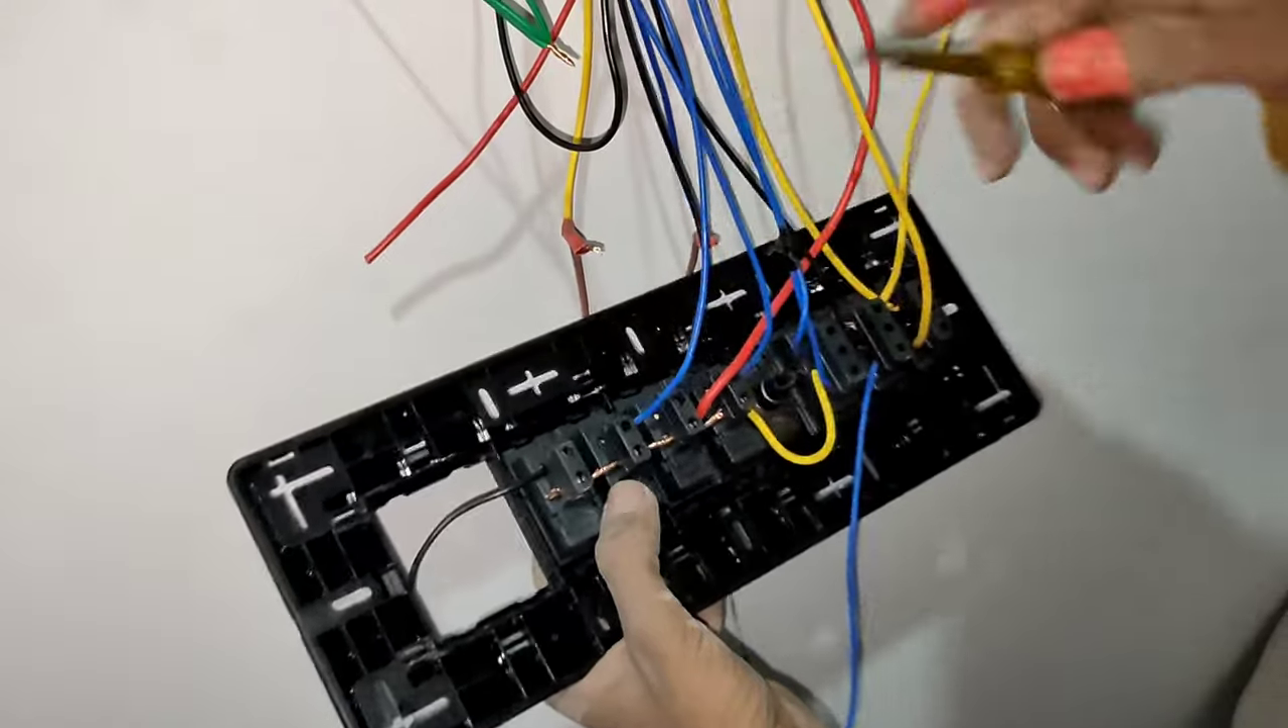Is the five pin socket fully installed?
No.